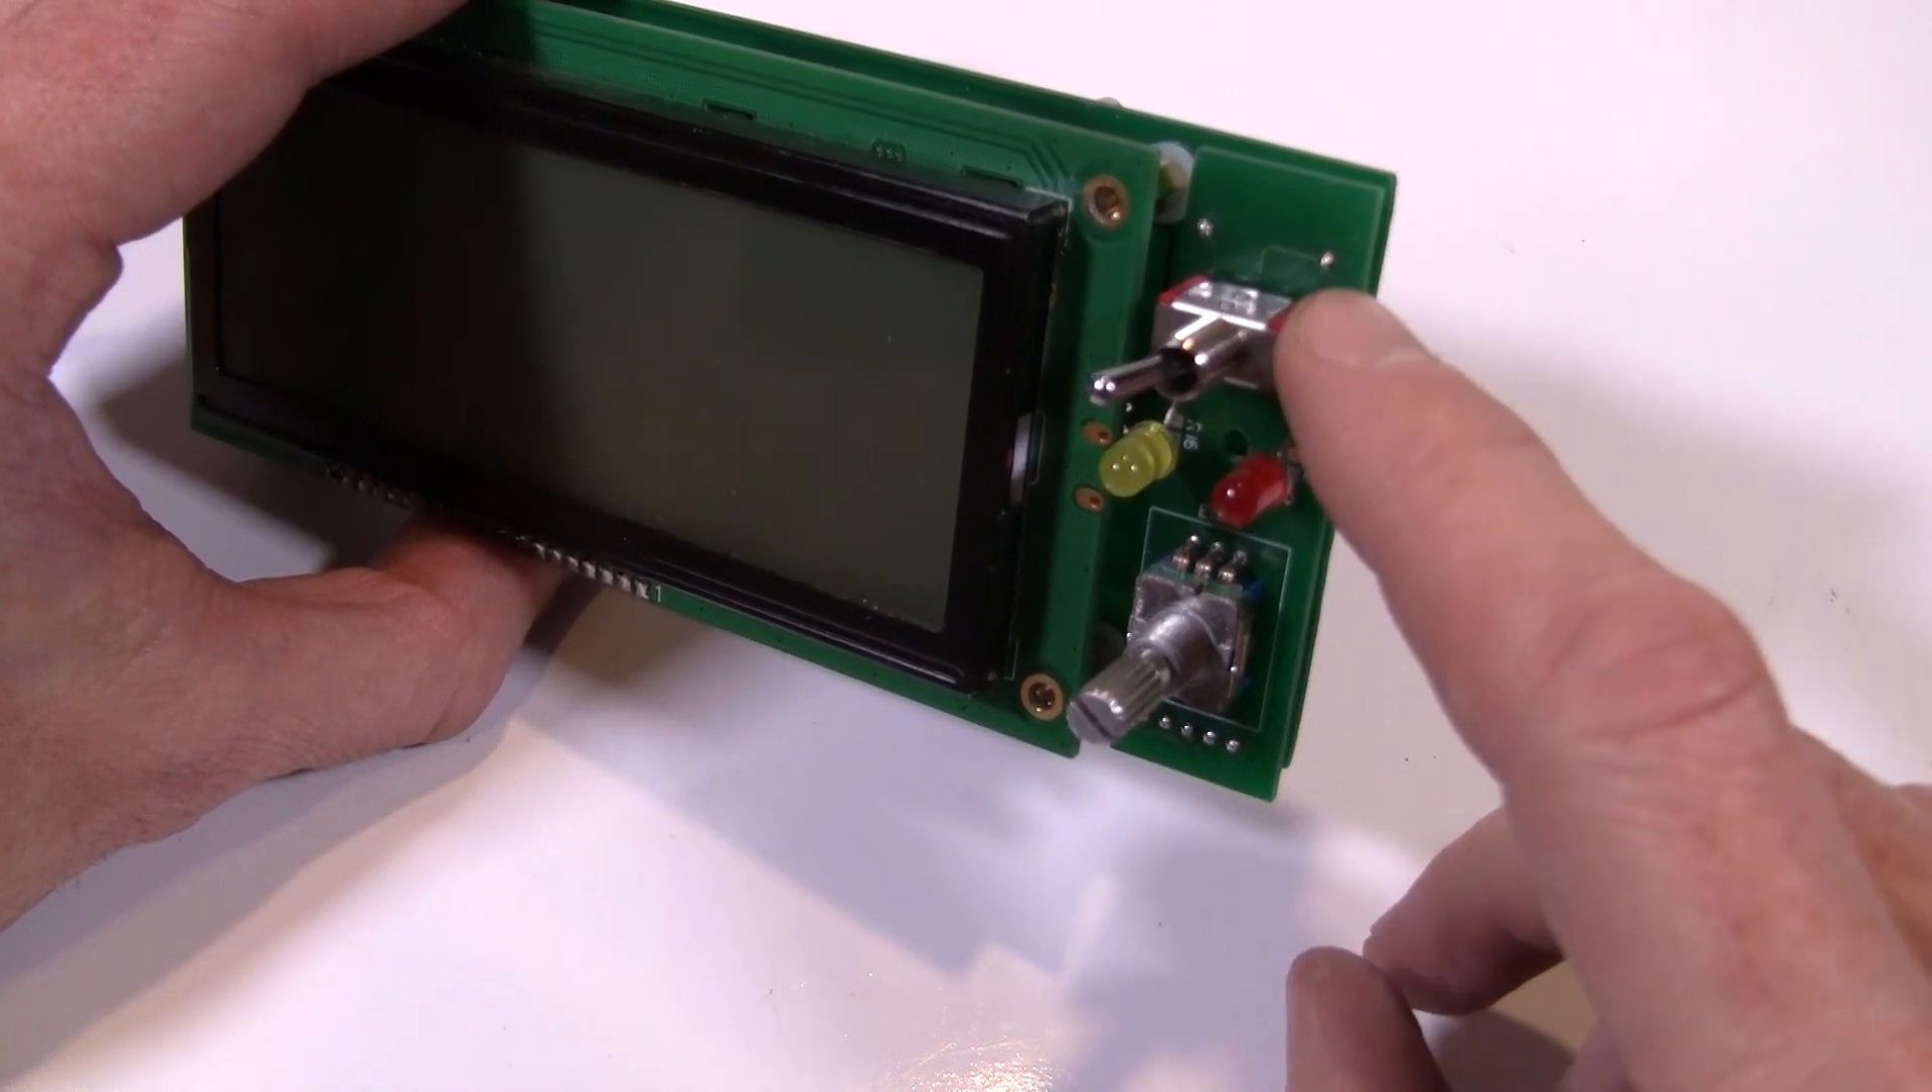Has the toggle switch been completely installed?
Yes.